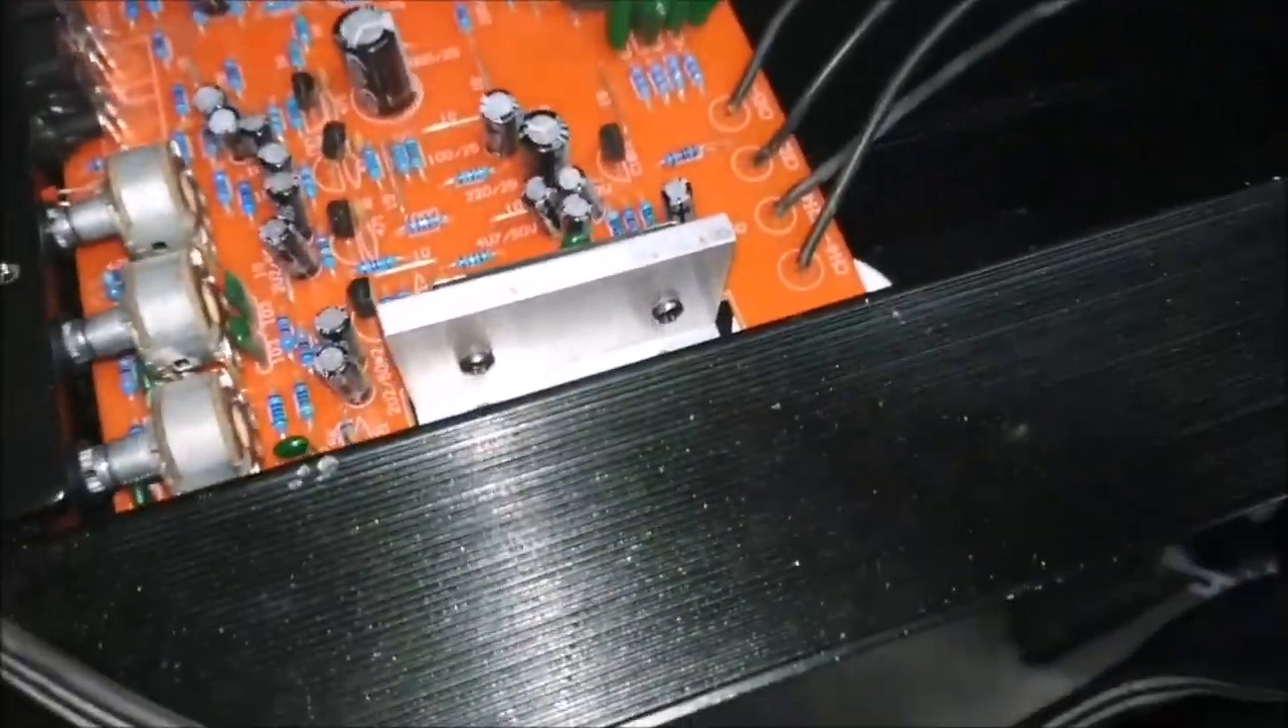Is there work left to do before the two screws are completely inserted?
No.